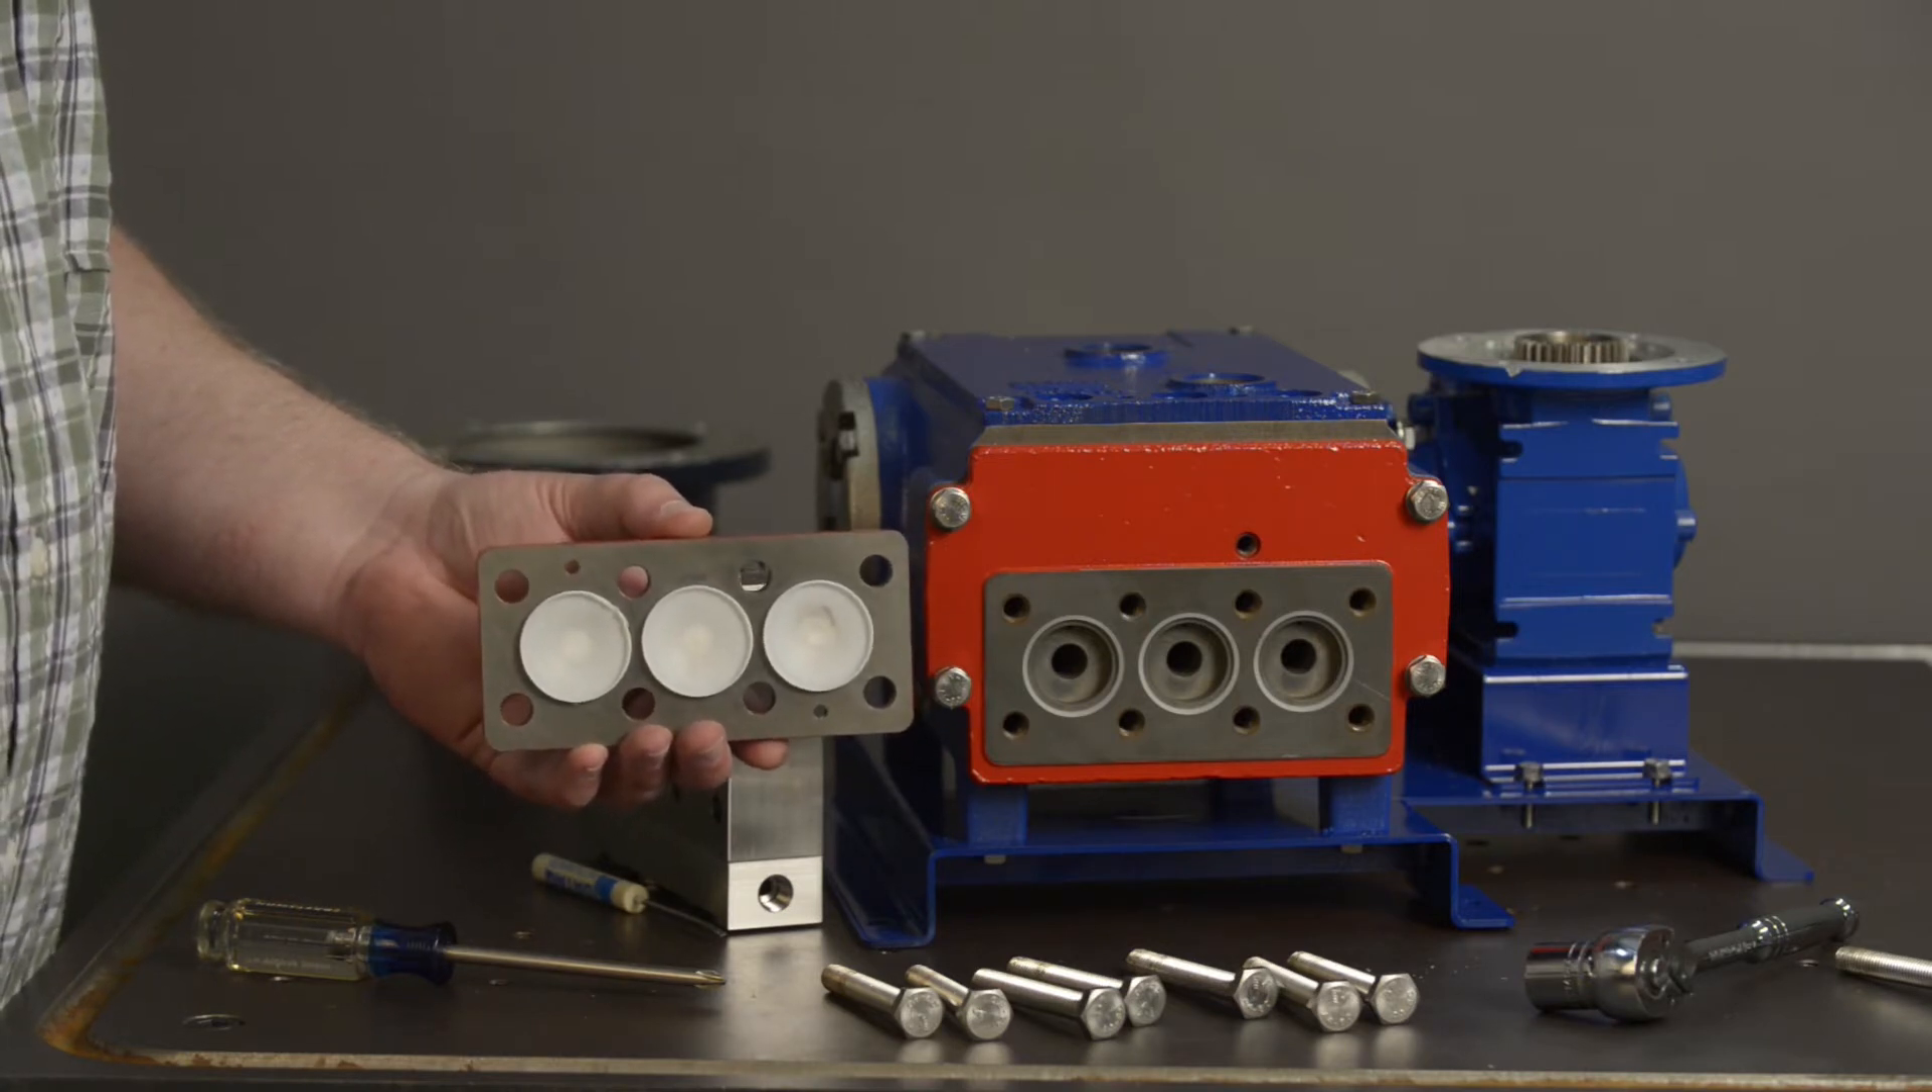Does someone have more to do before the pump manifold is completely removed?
No.